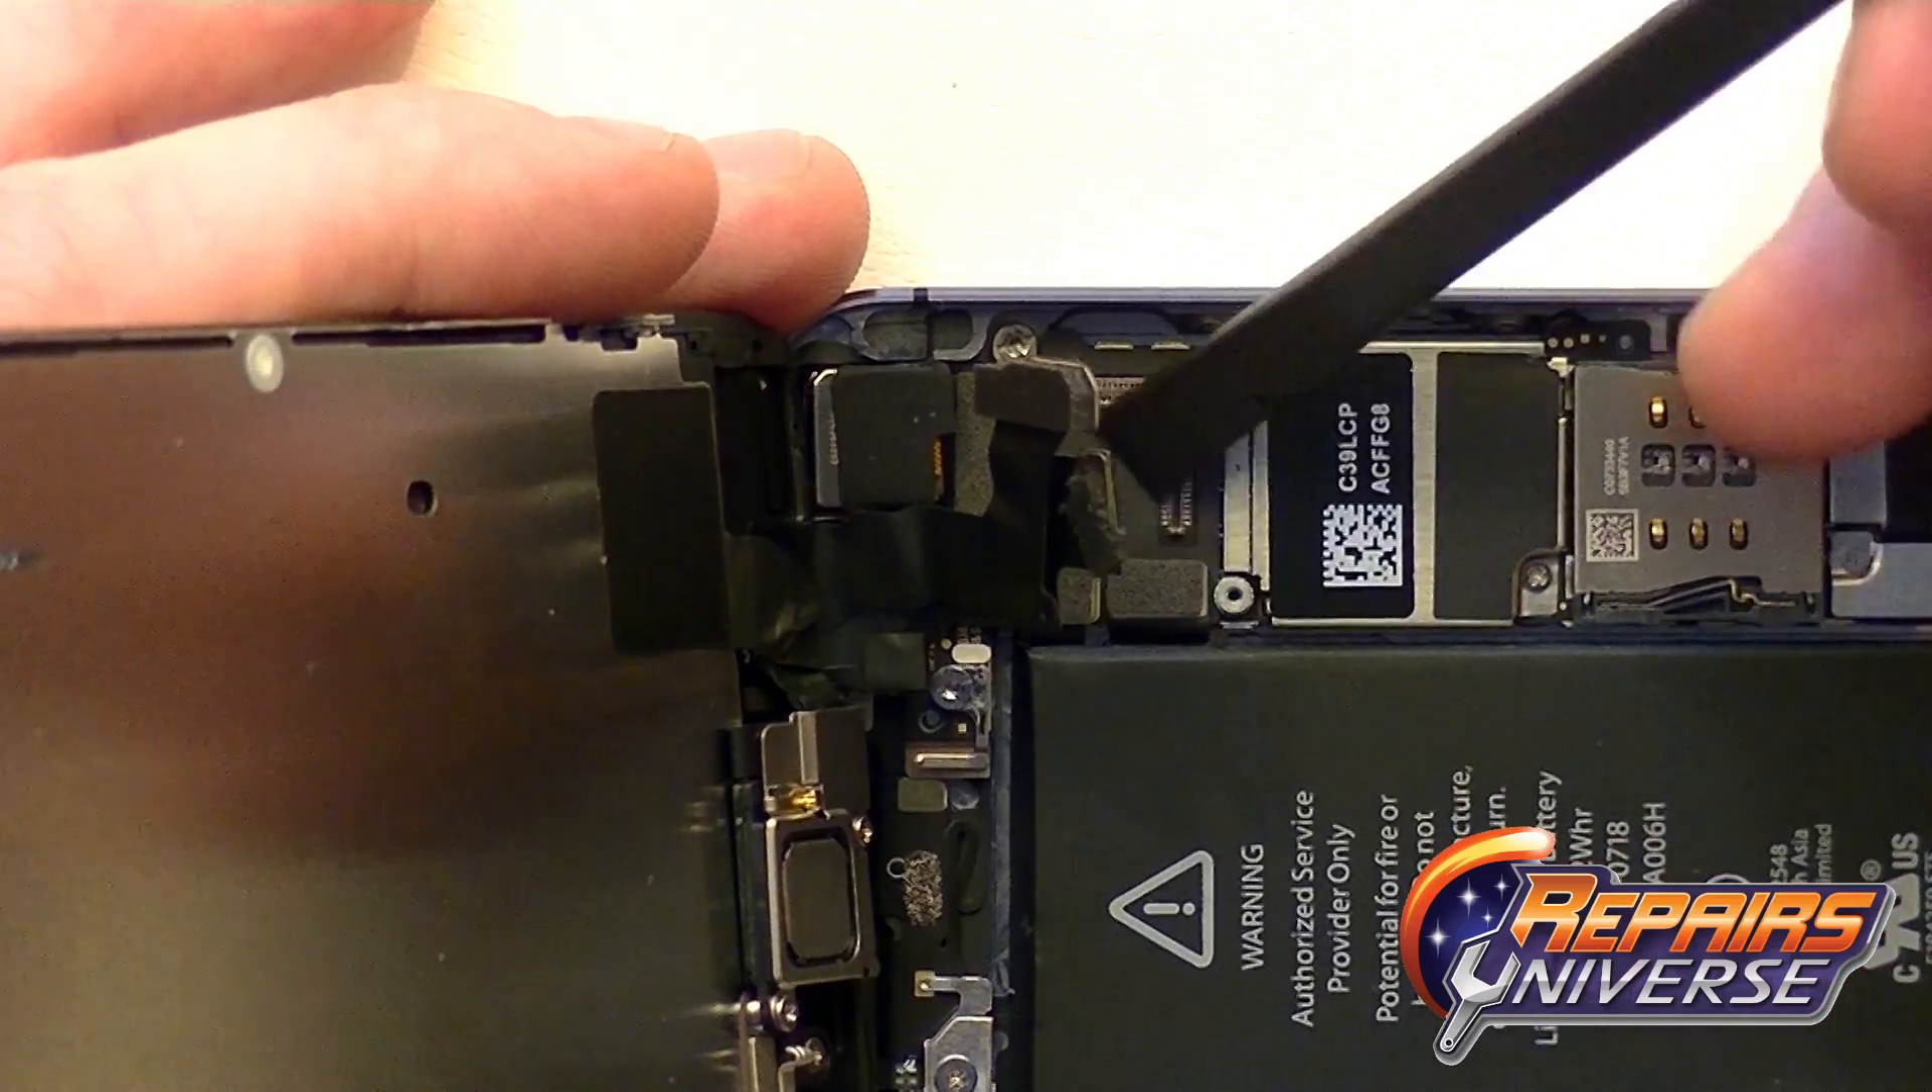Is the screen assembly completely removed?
No.